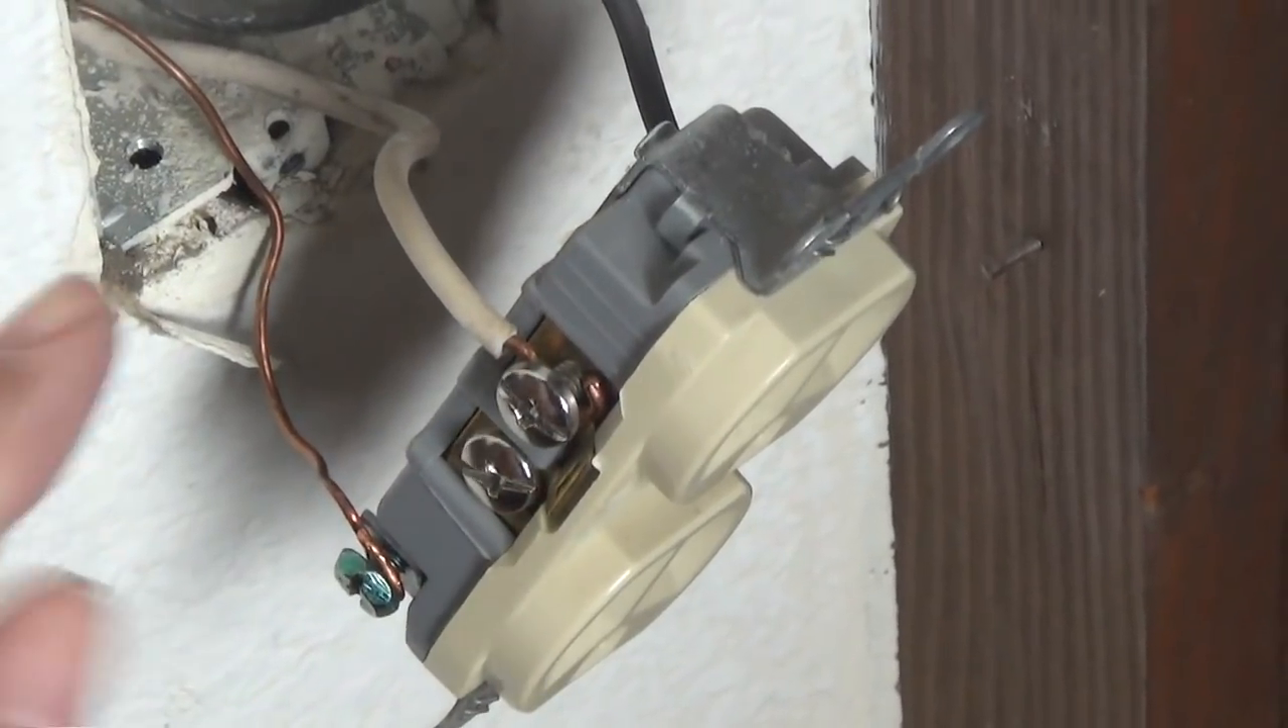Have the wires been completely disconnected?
No.